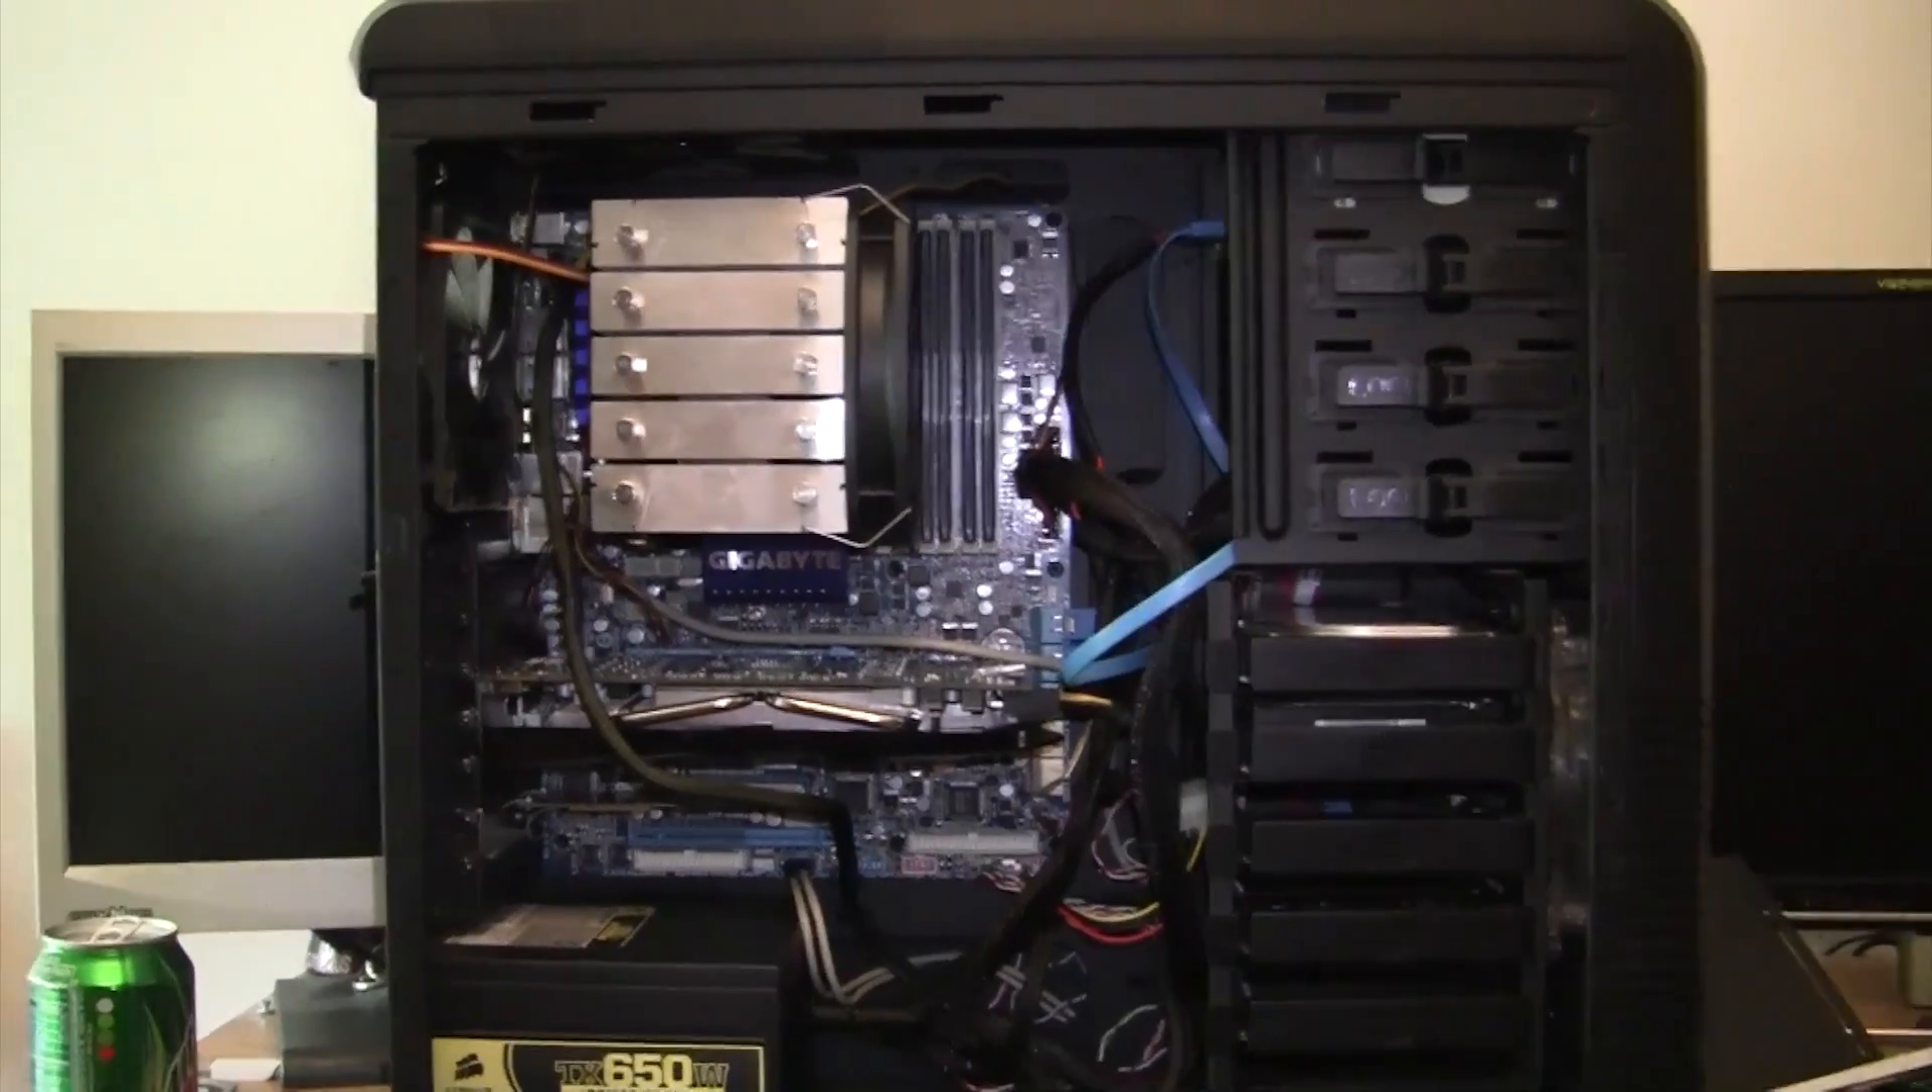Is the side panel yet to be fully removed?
No.